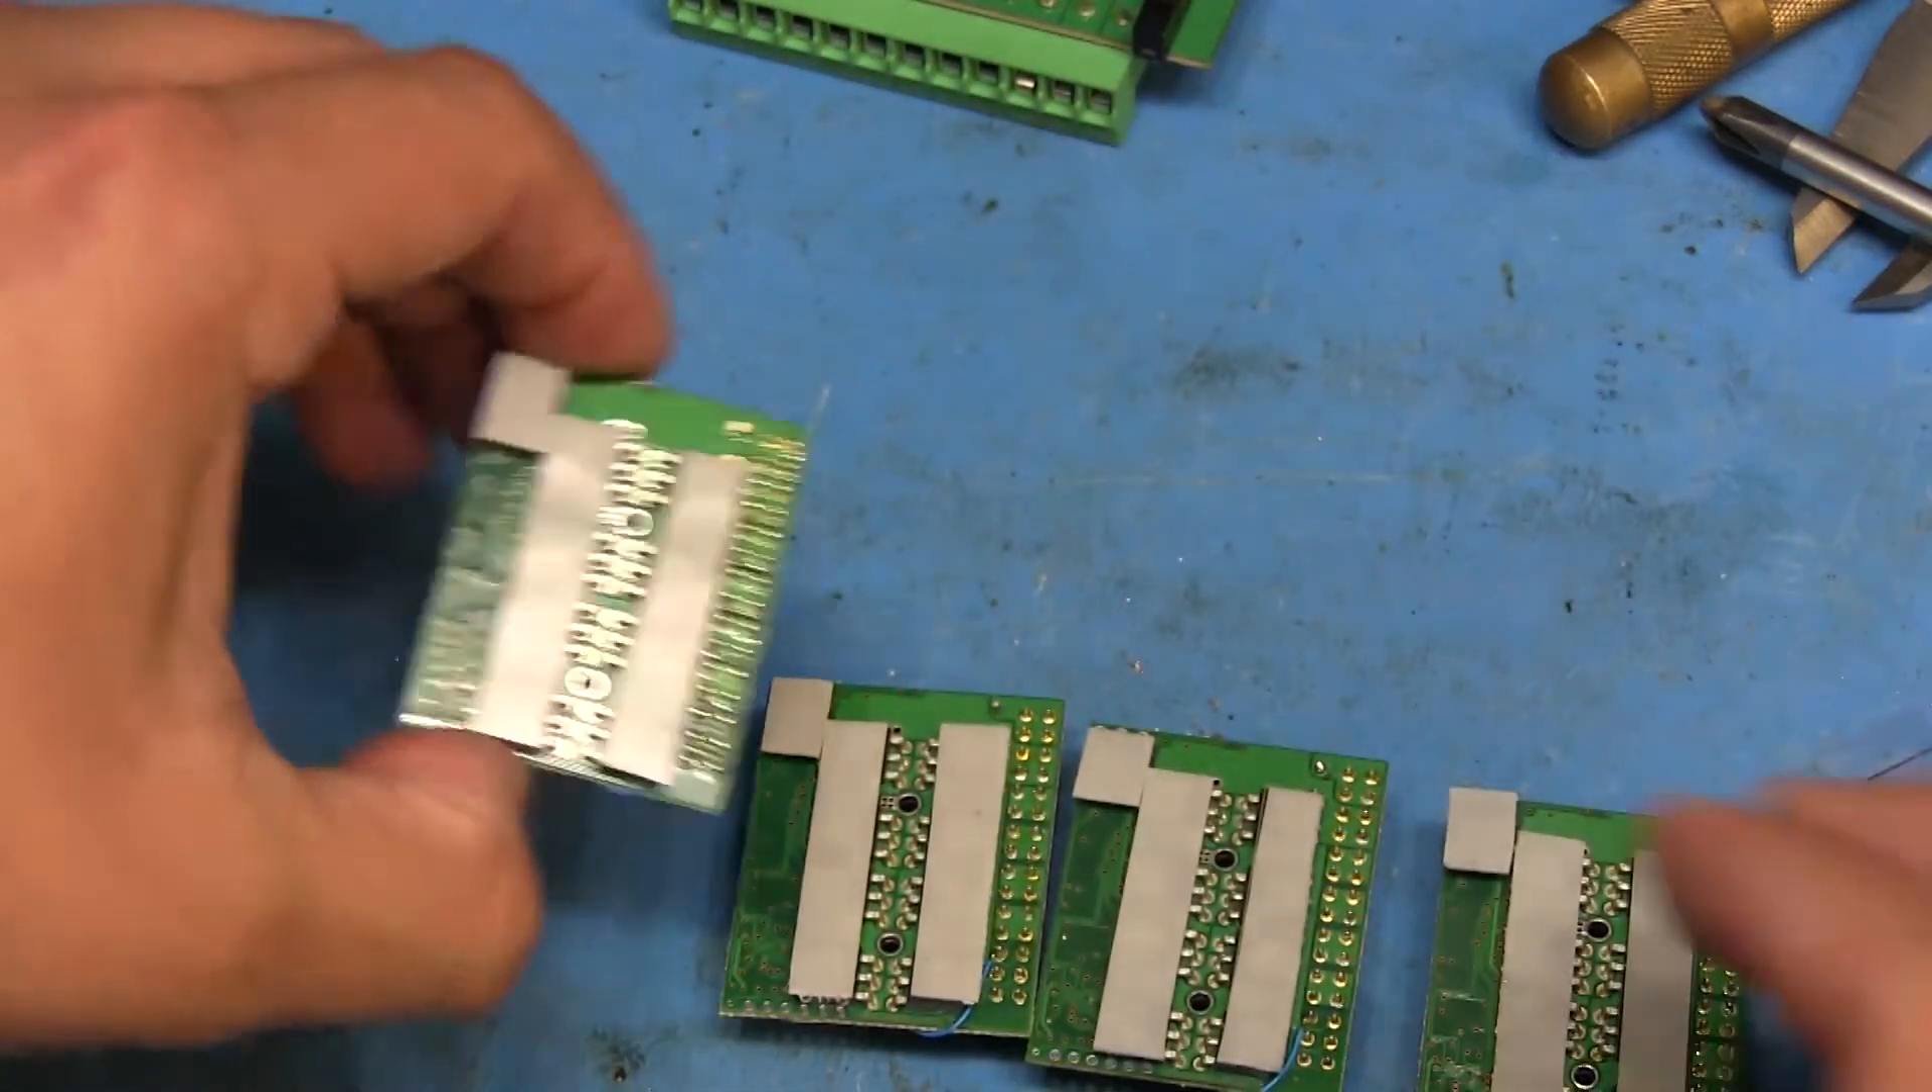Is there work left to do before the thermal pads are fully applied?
No.